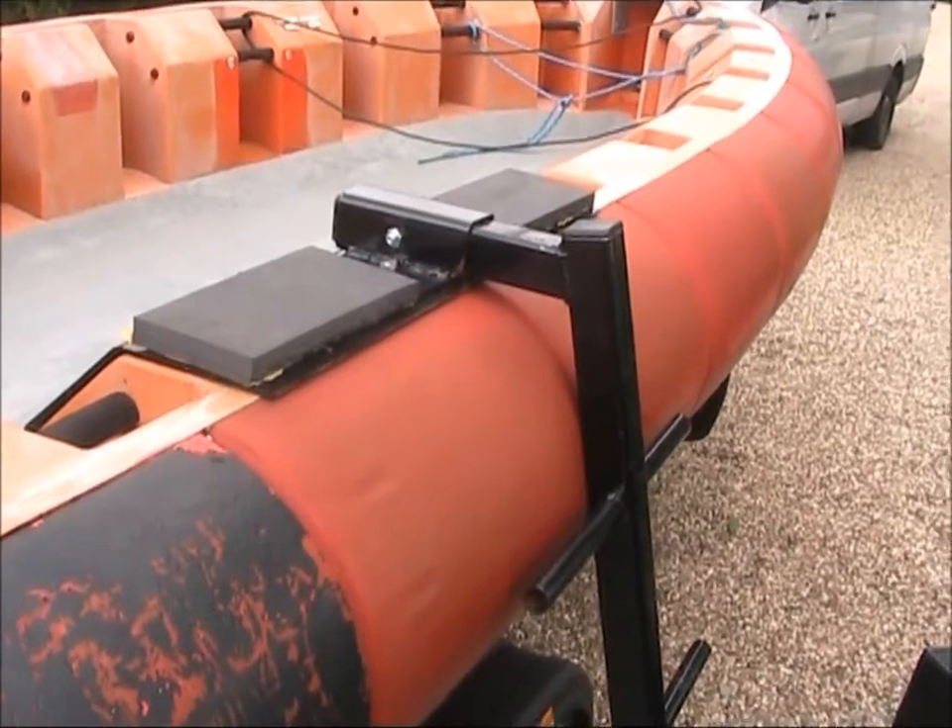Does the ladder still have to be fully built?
No.